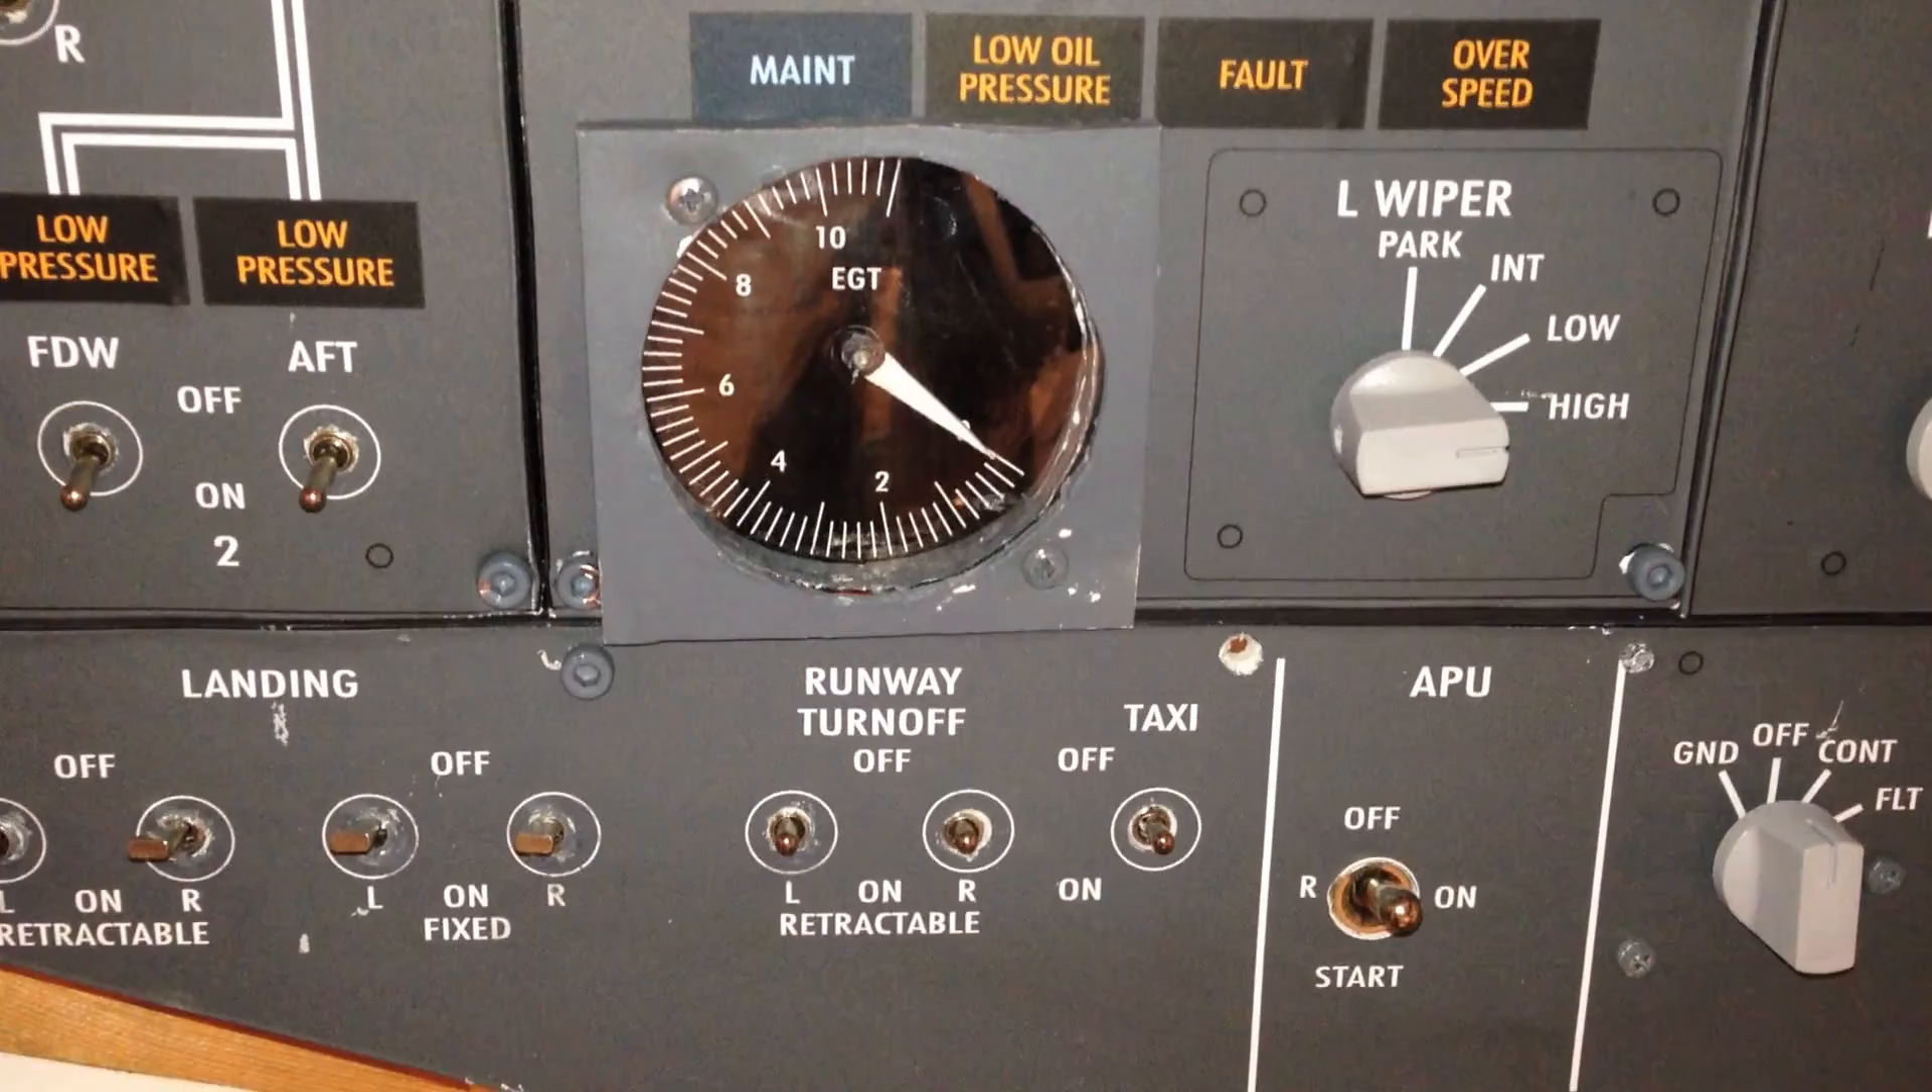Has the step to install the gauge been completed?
Yes.